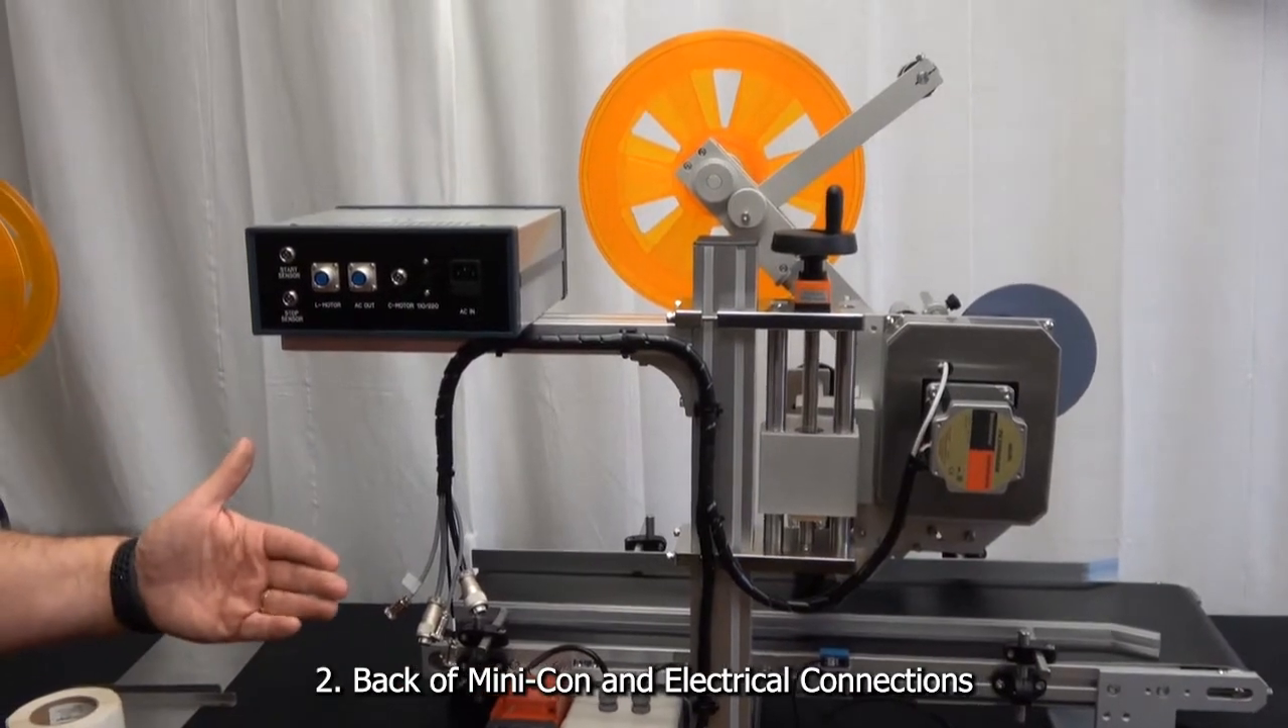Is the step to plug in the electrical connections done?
No.